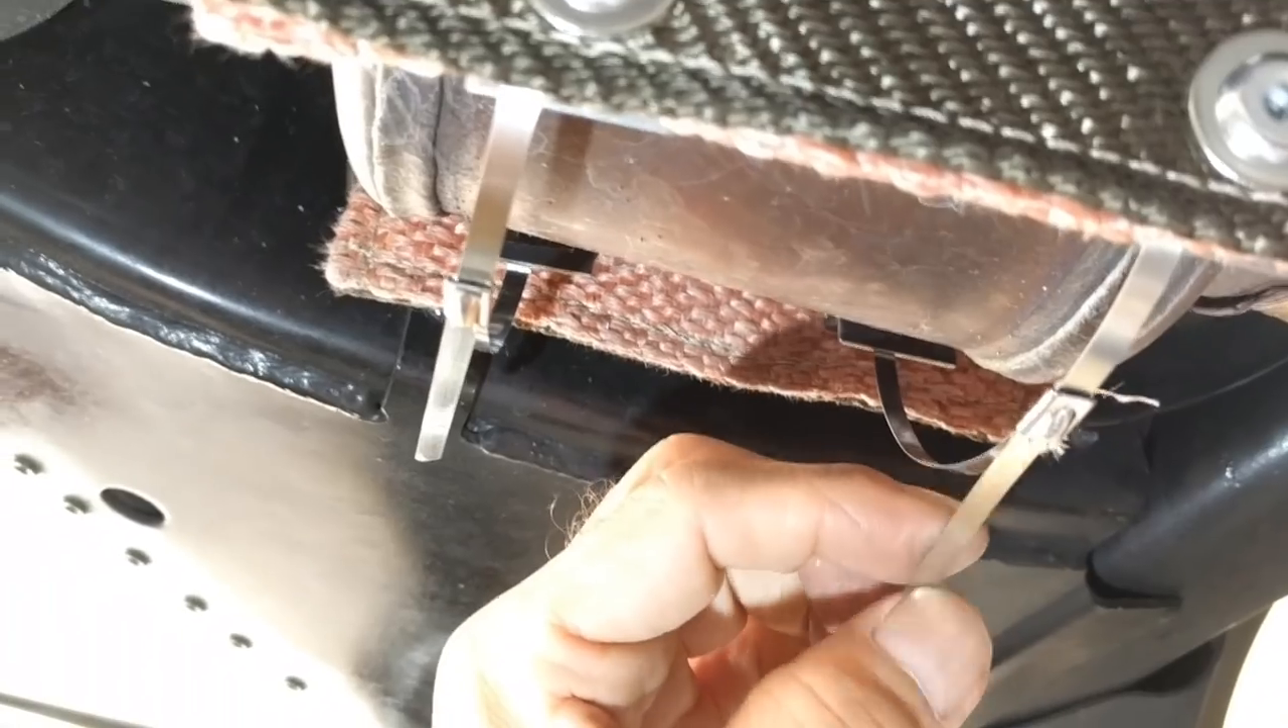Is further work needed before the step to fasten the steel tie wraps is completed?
Yes.